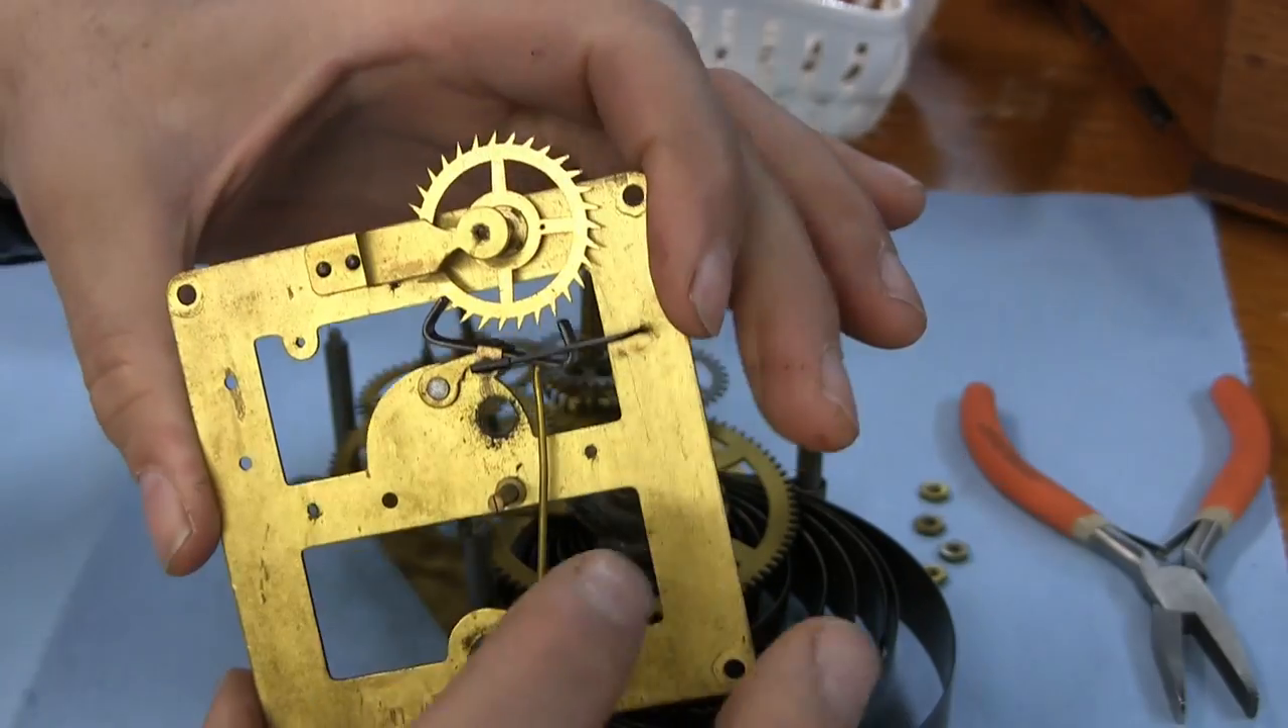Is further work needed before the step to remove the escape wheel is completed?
Yes.